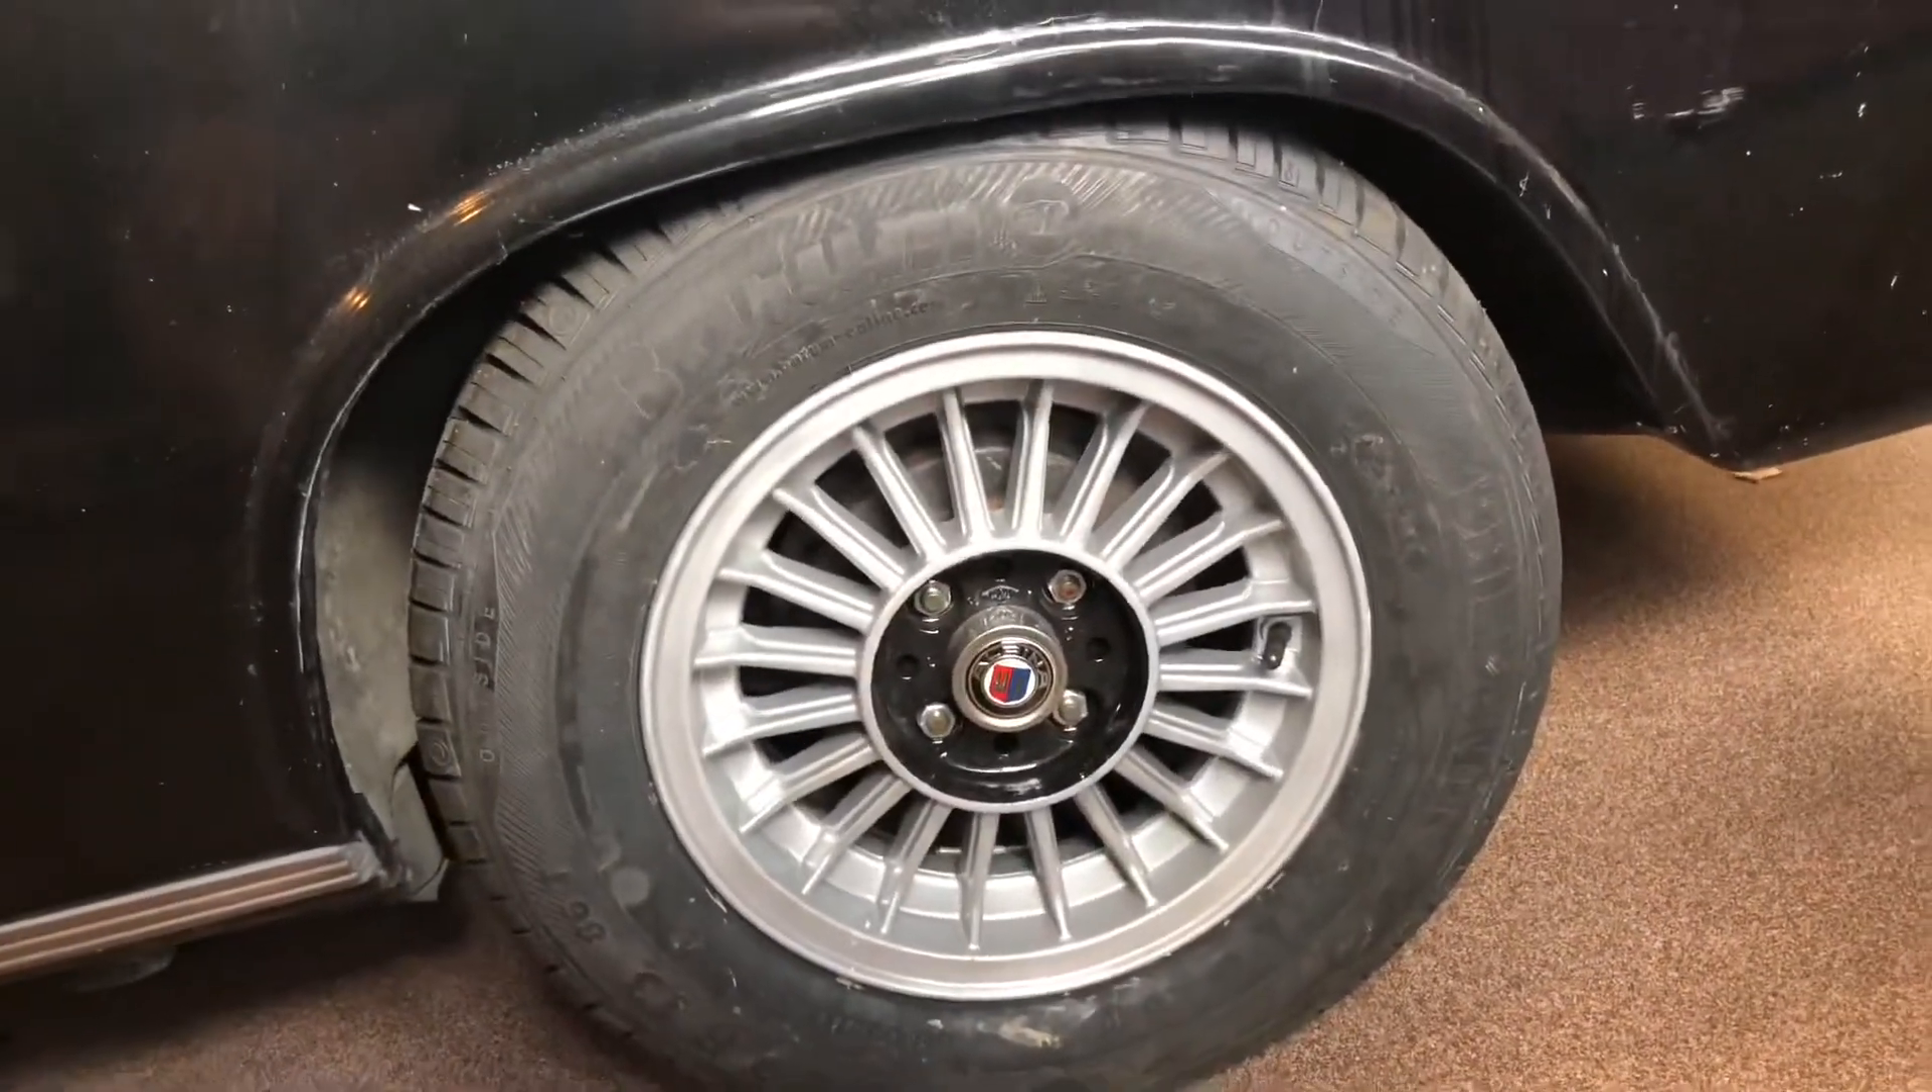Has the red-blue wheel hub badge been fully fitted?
Yes.